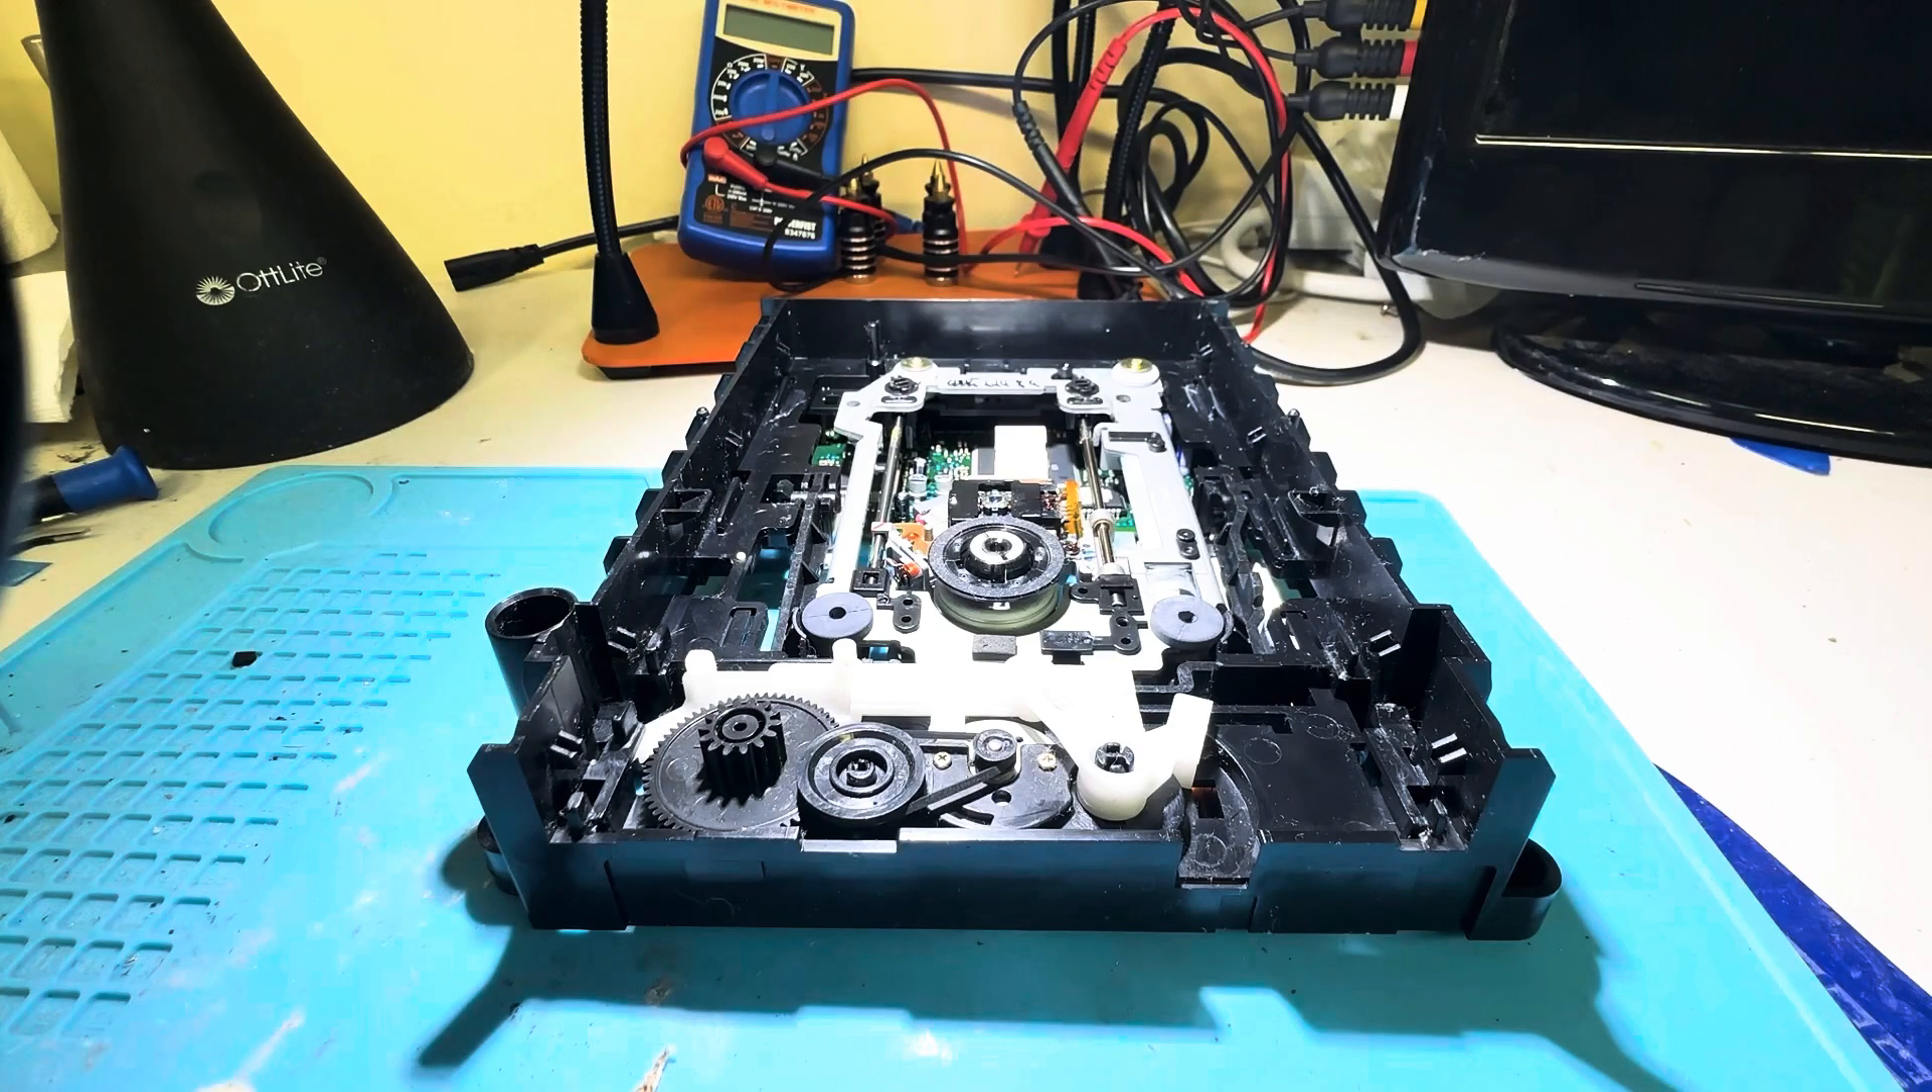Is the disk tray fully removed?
Yes.